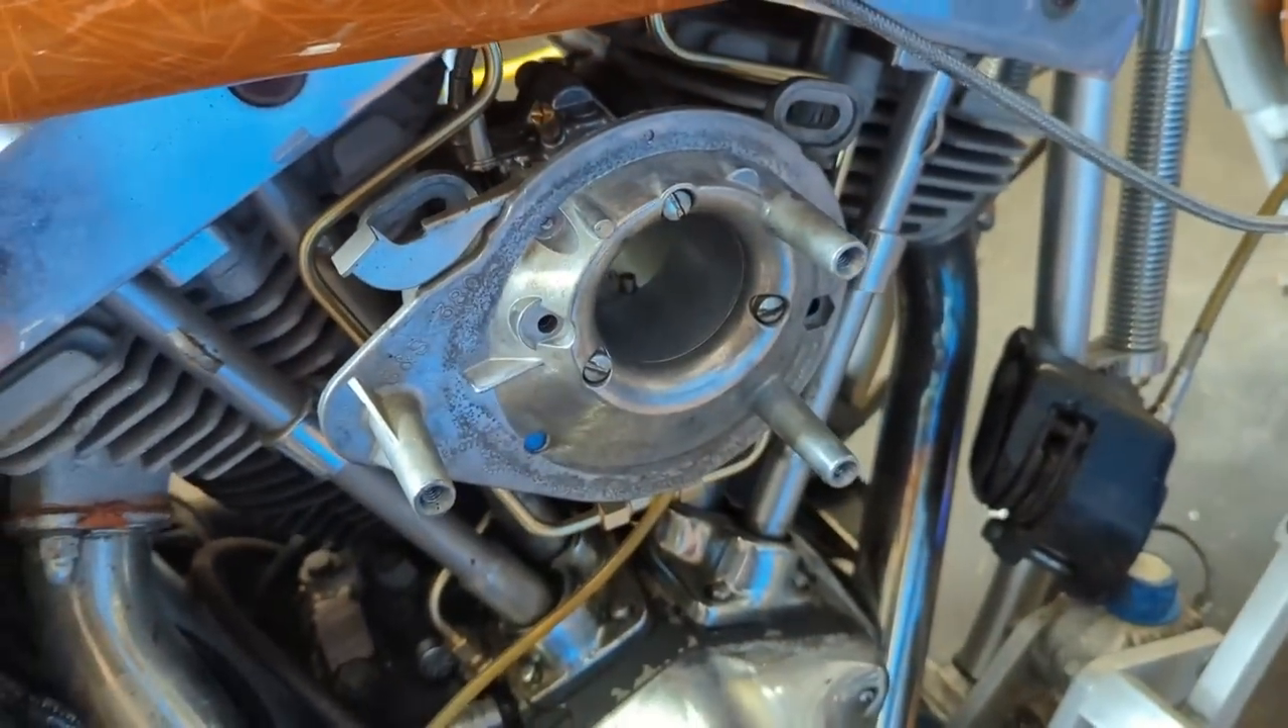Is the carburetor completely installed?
Yes.